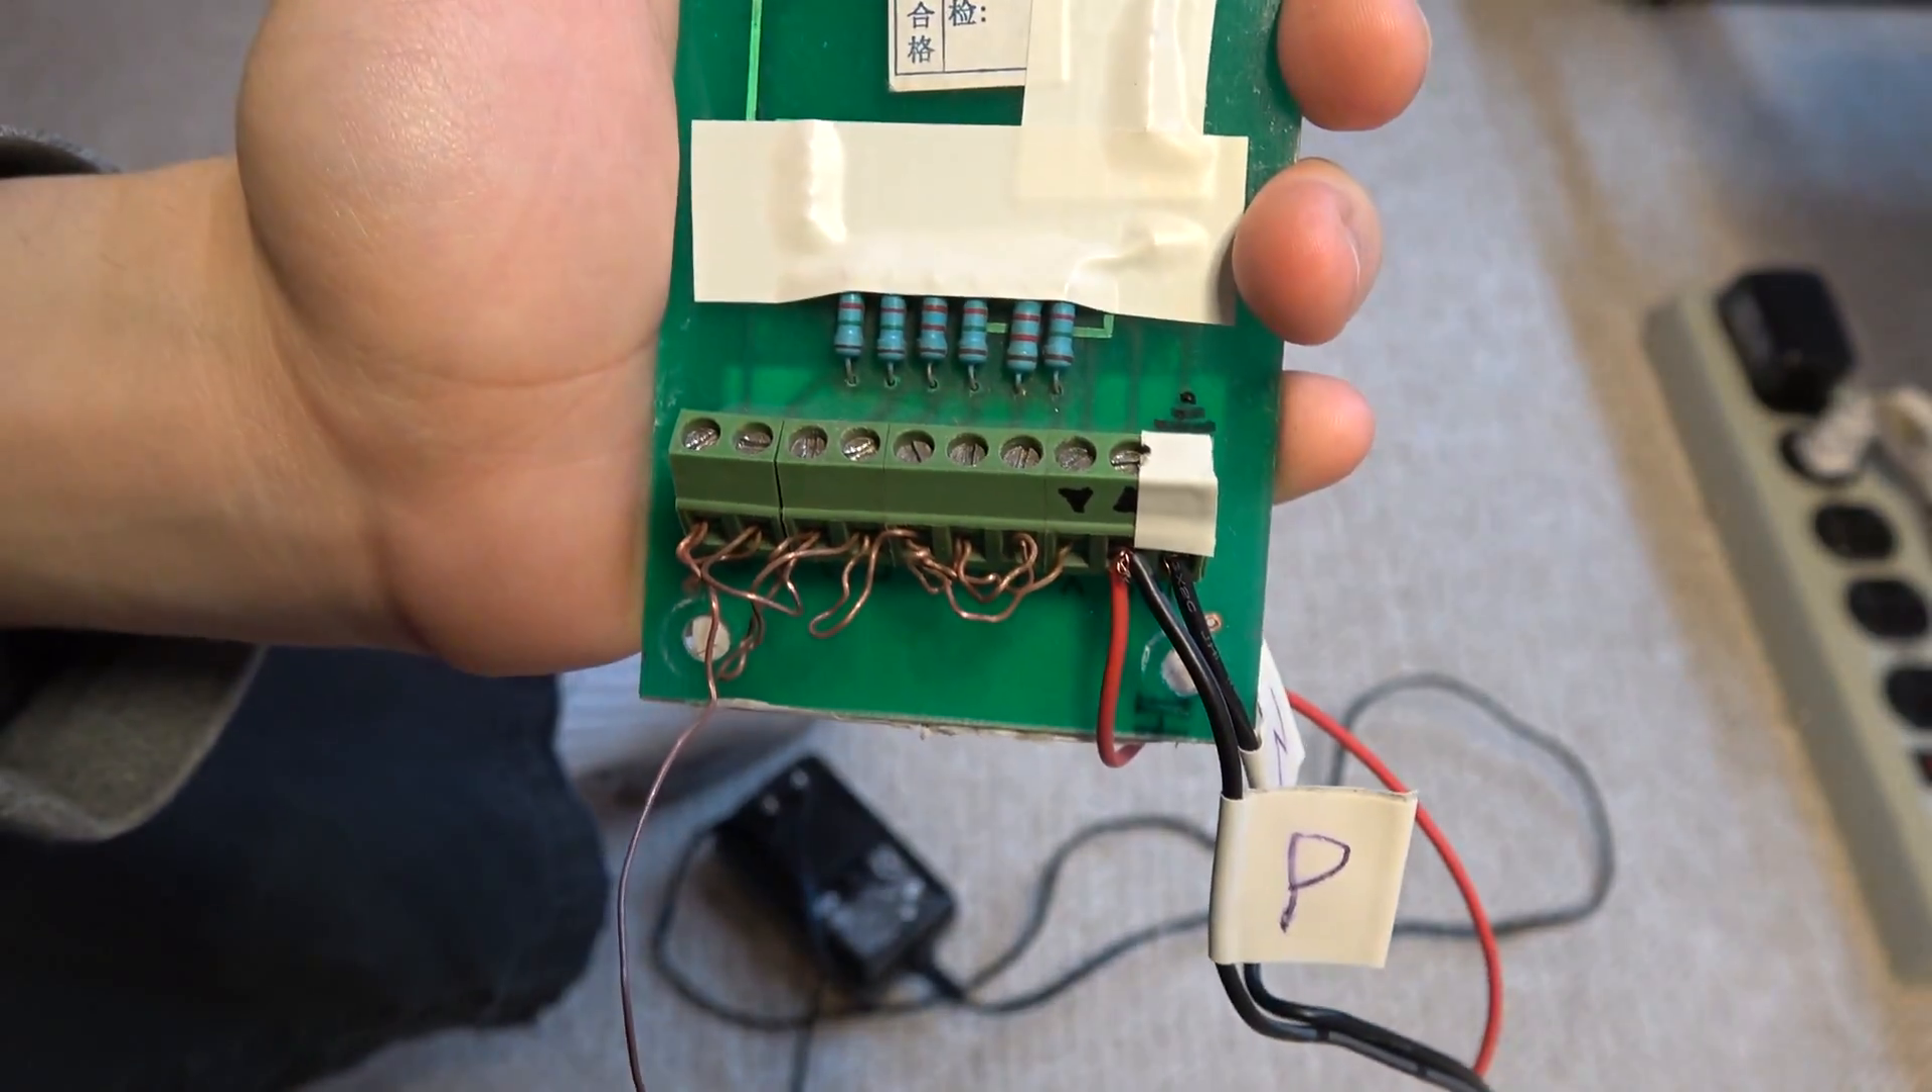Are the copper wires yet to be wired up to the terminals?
No.